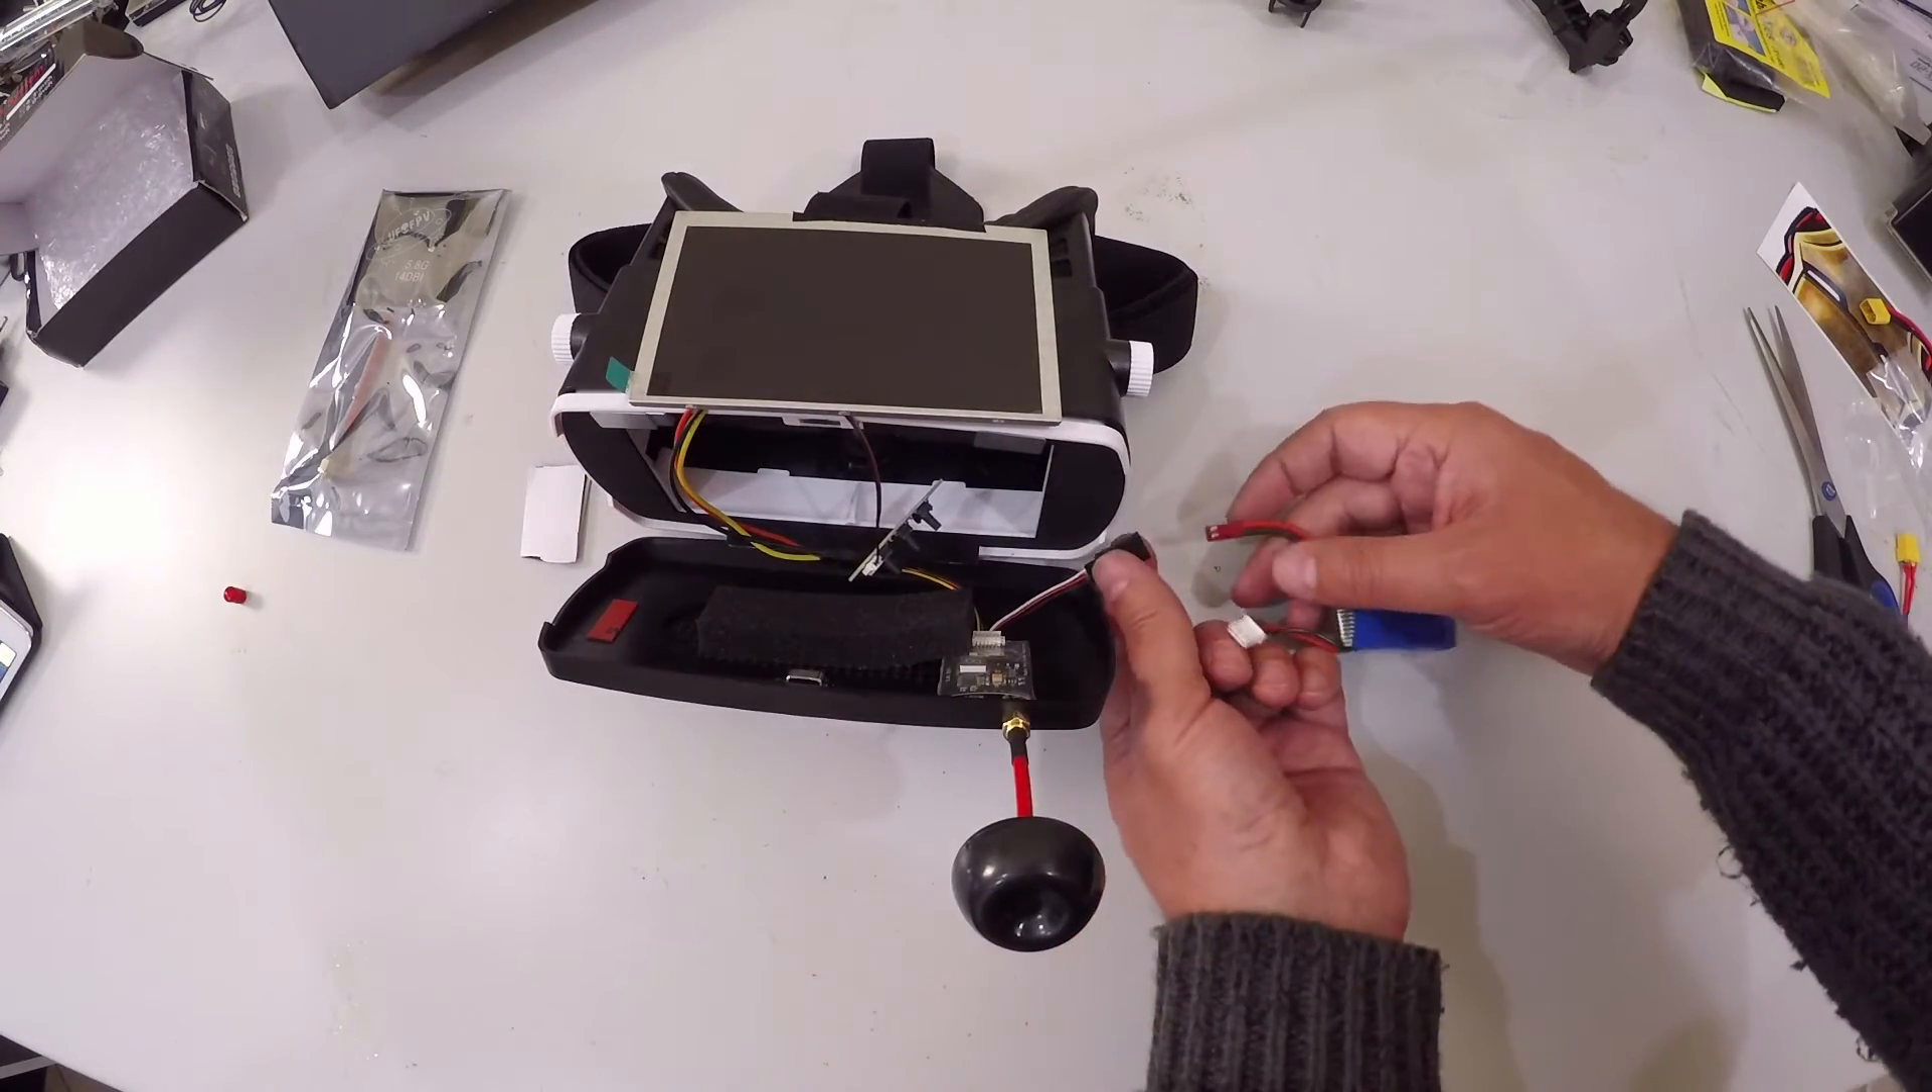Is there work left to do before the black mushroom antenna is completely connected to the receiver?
No.